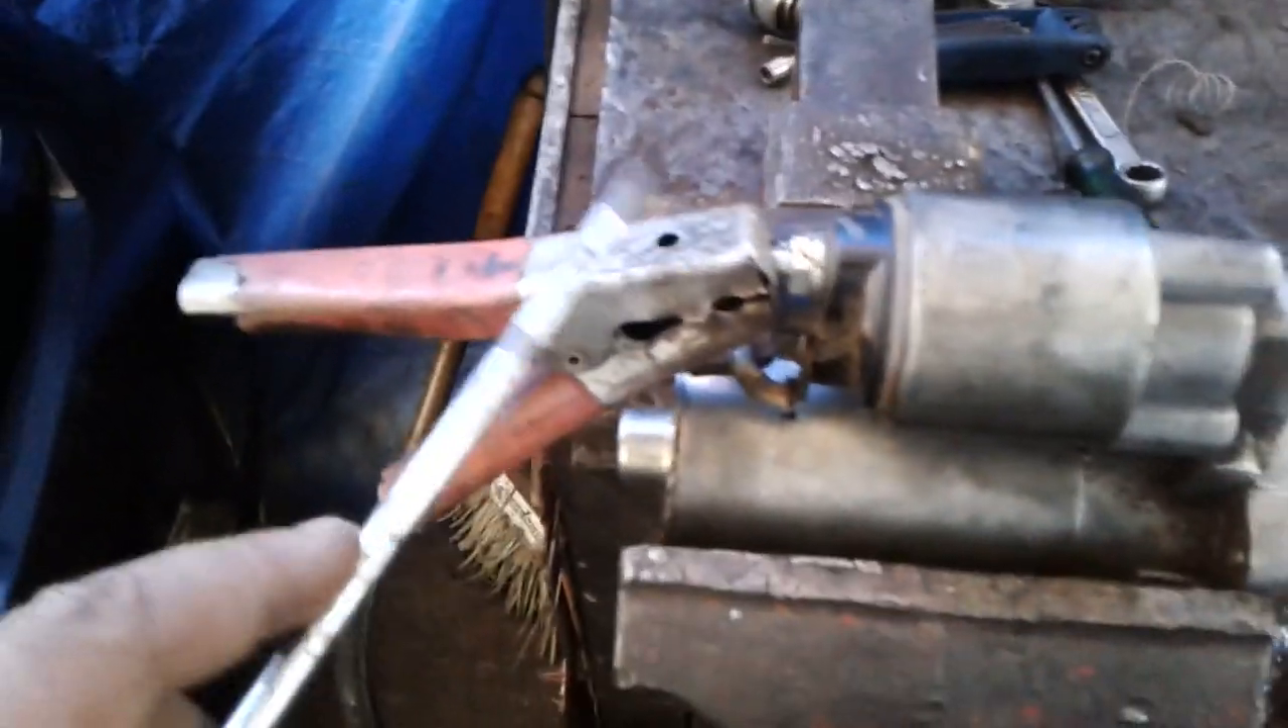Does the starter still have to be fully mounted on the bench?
No.